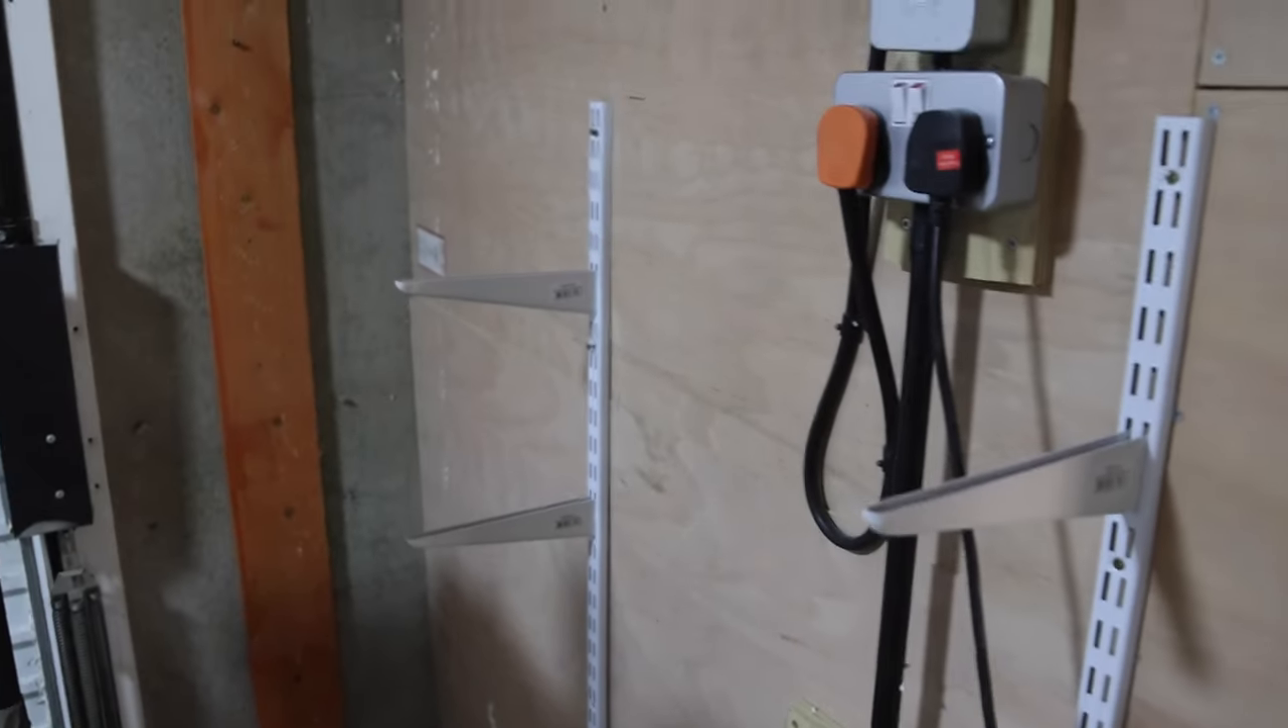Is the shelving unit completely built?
No.